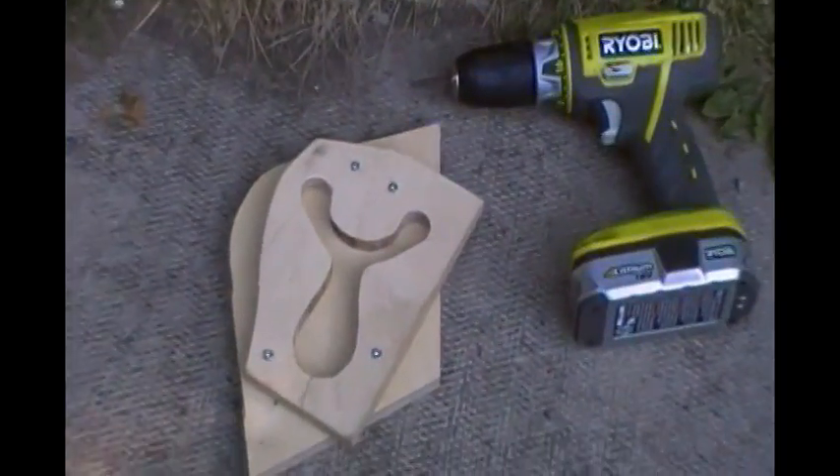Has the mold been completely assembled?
Yes.